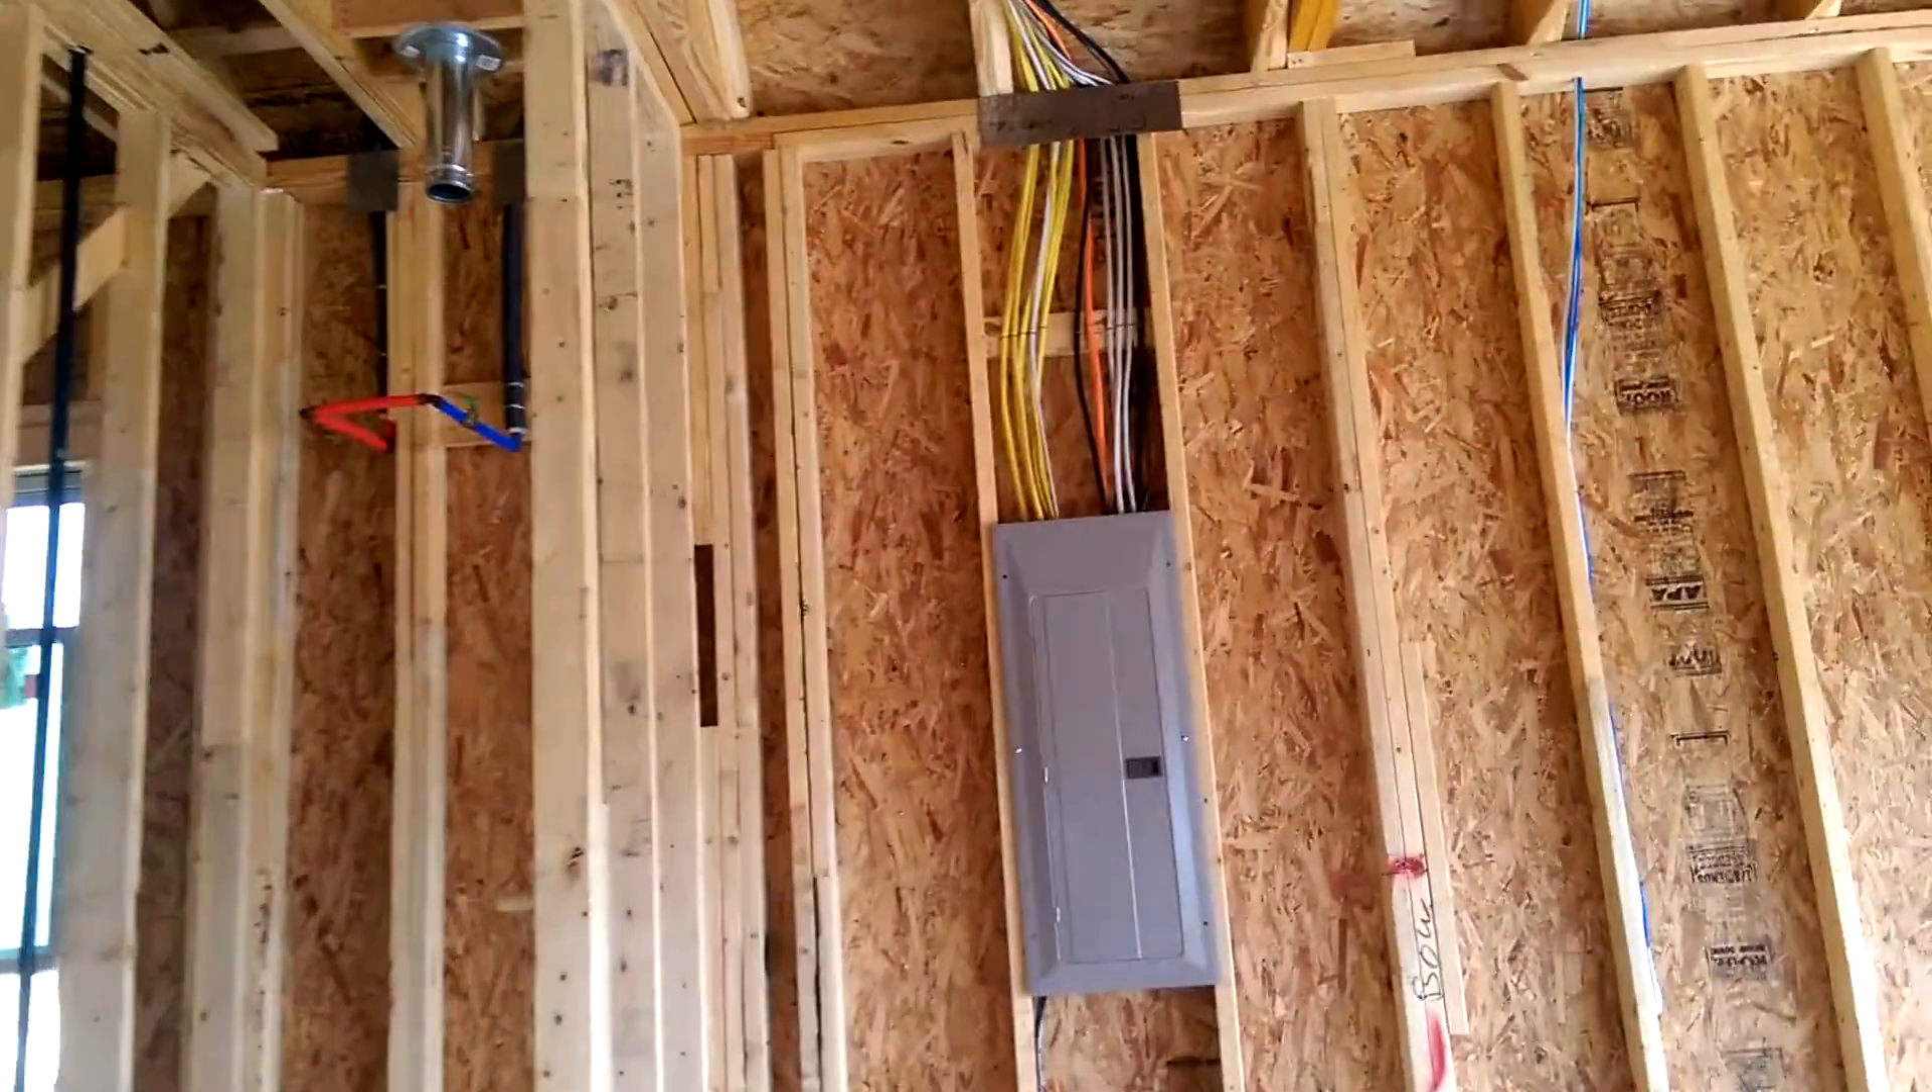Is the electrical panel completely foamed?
No.